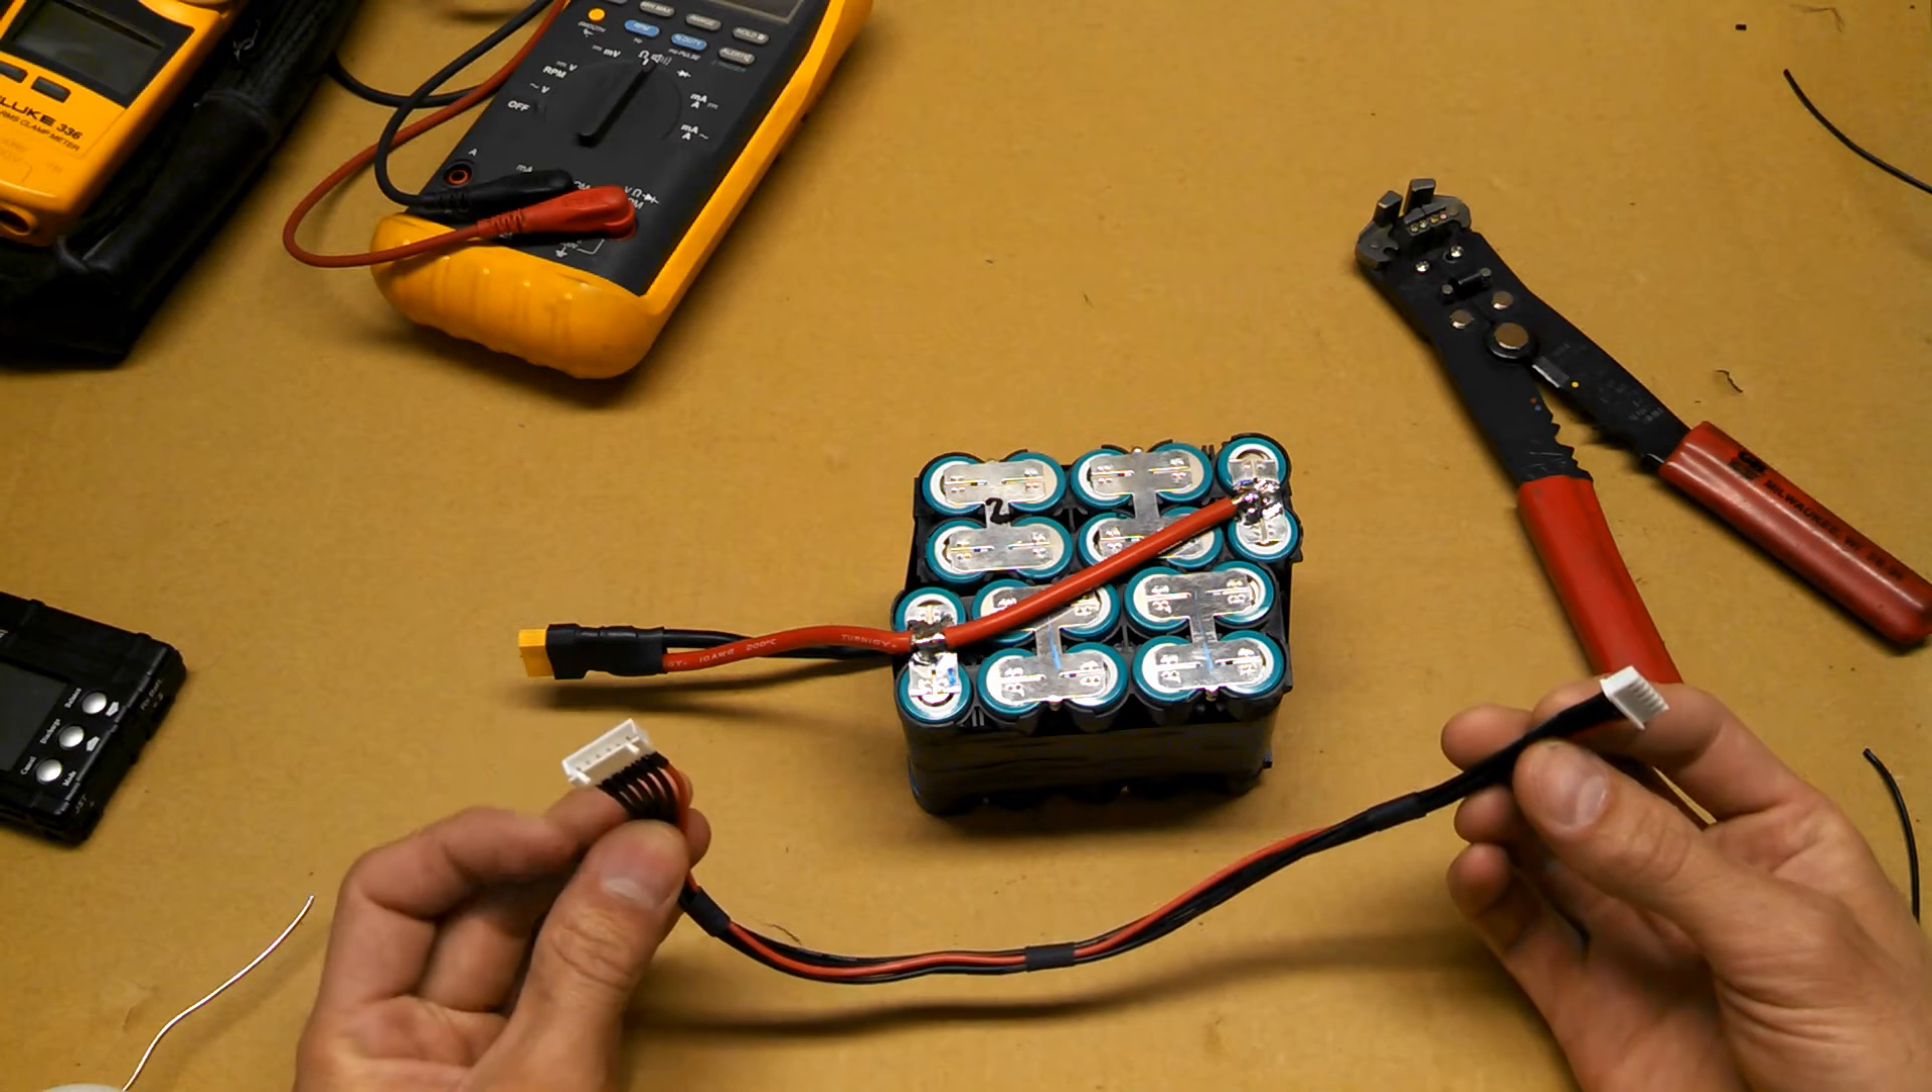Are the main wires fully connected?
Yes.